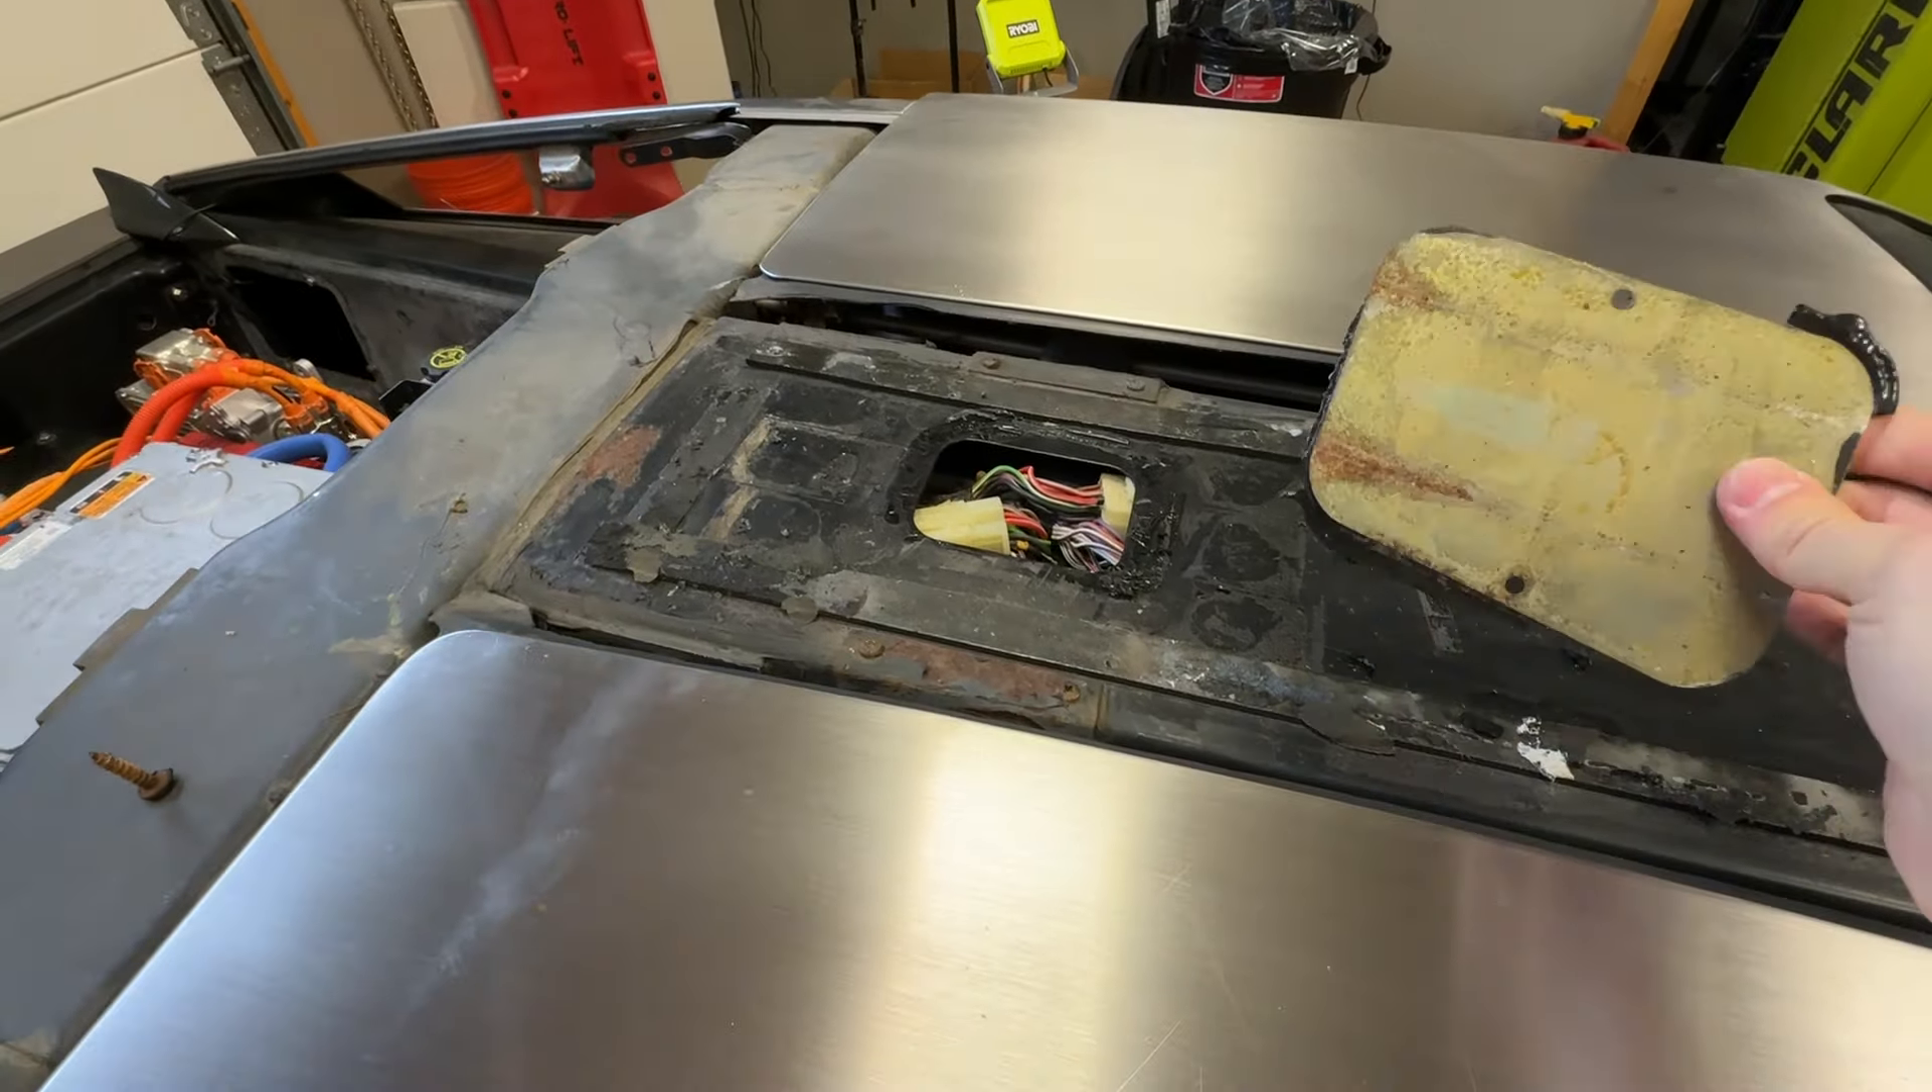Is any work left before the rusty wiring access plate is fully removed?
No.